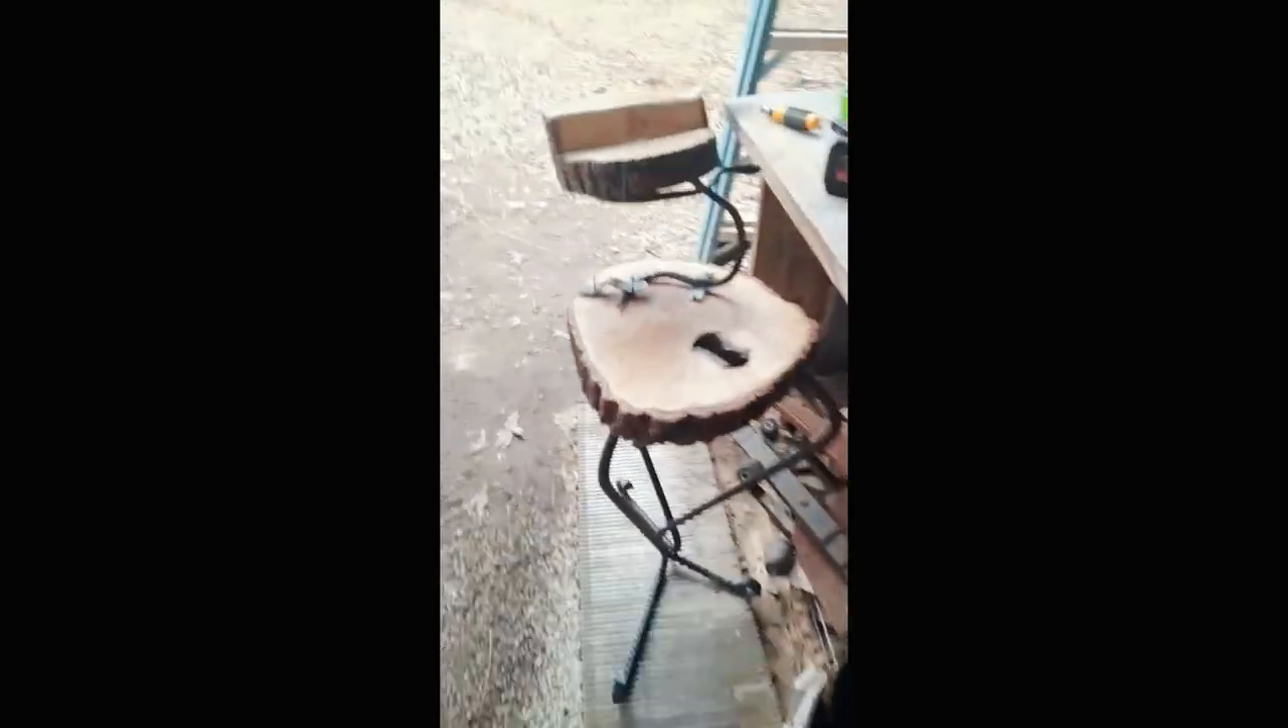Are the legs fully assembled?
Yes.